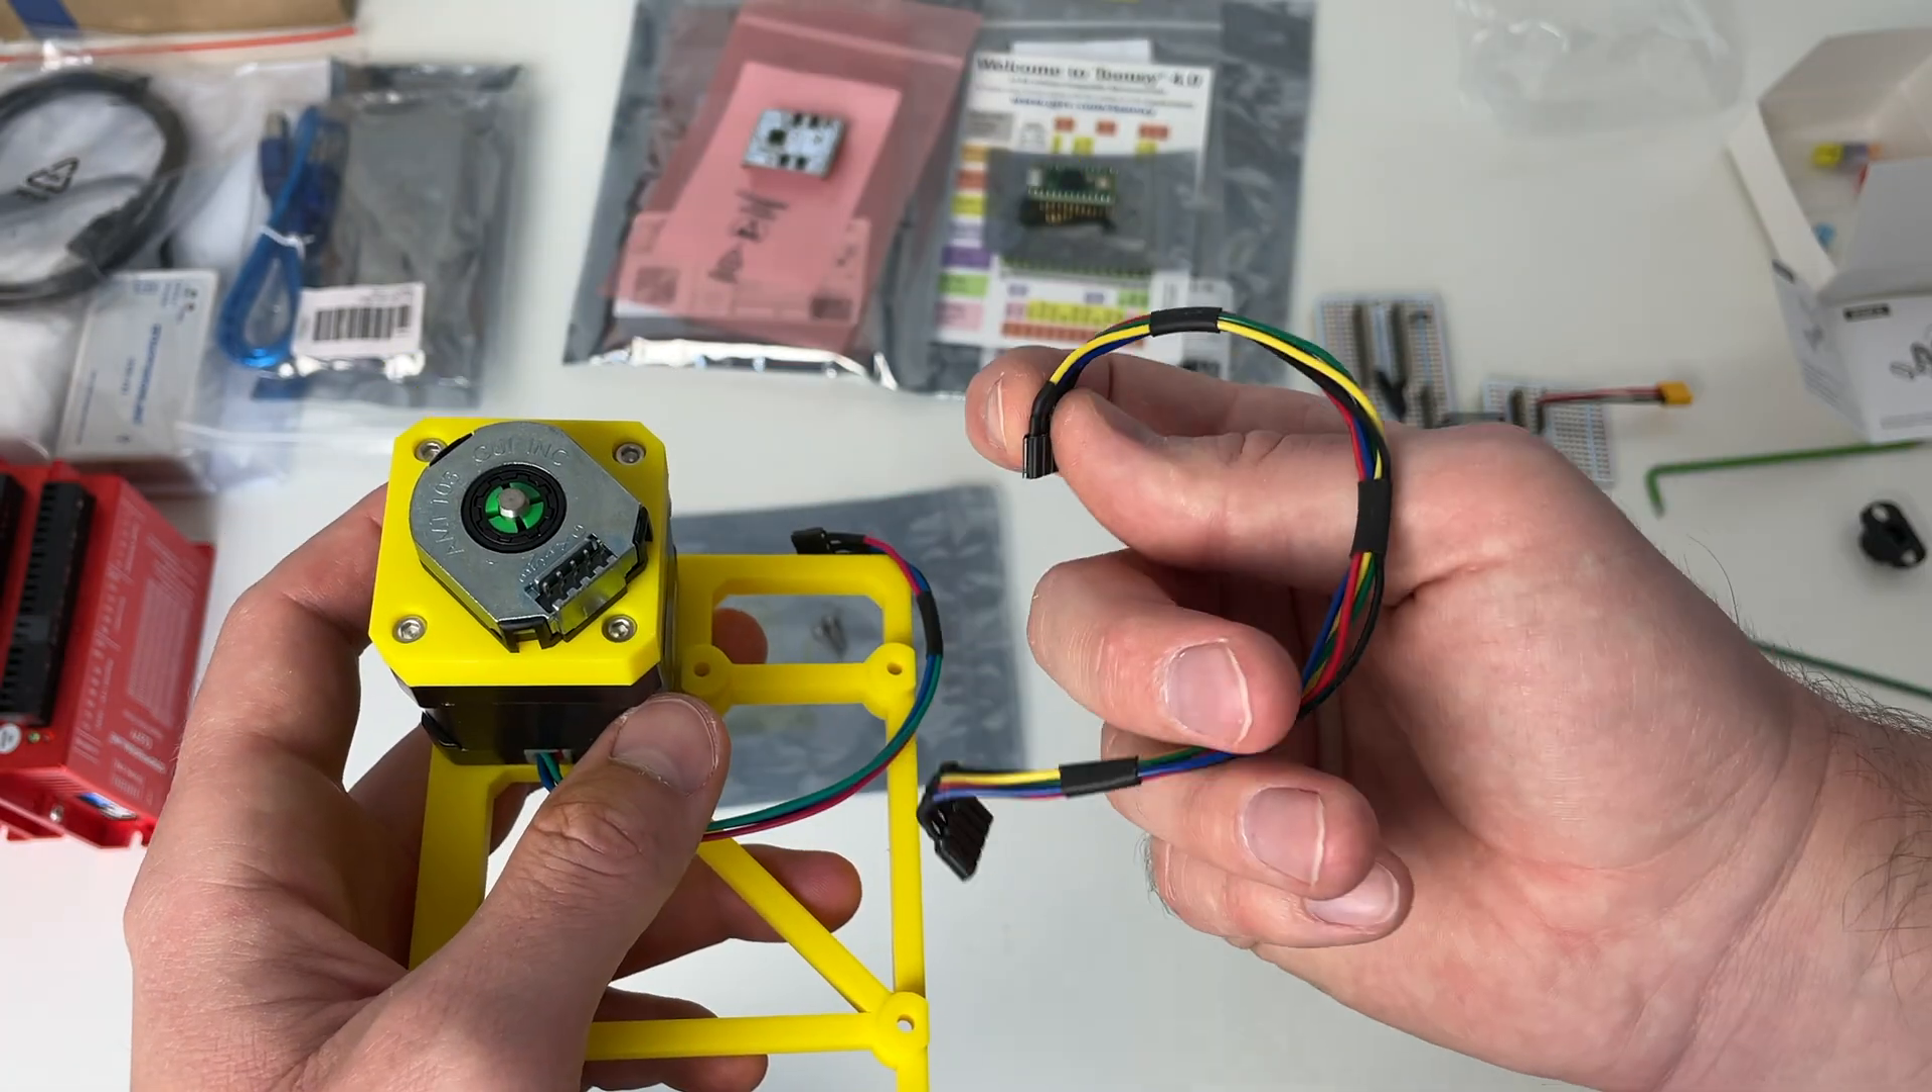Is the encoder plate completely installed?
Yes.